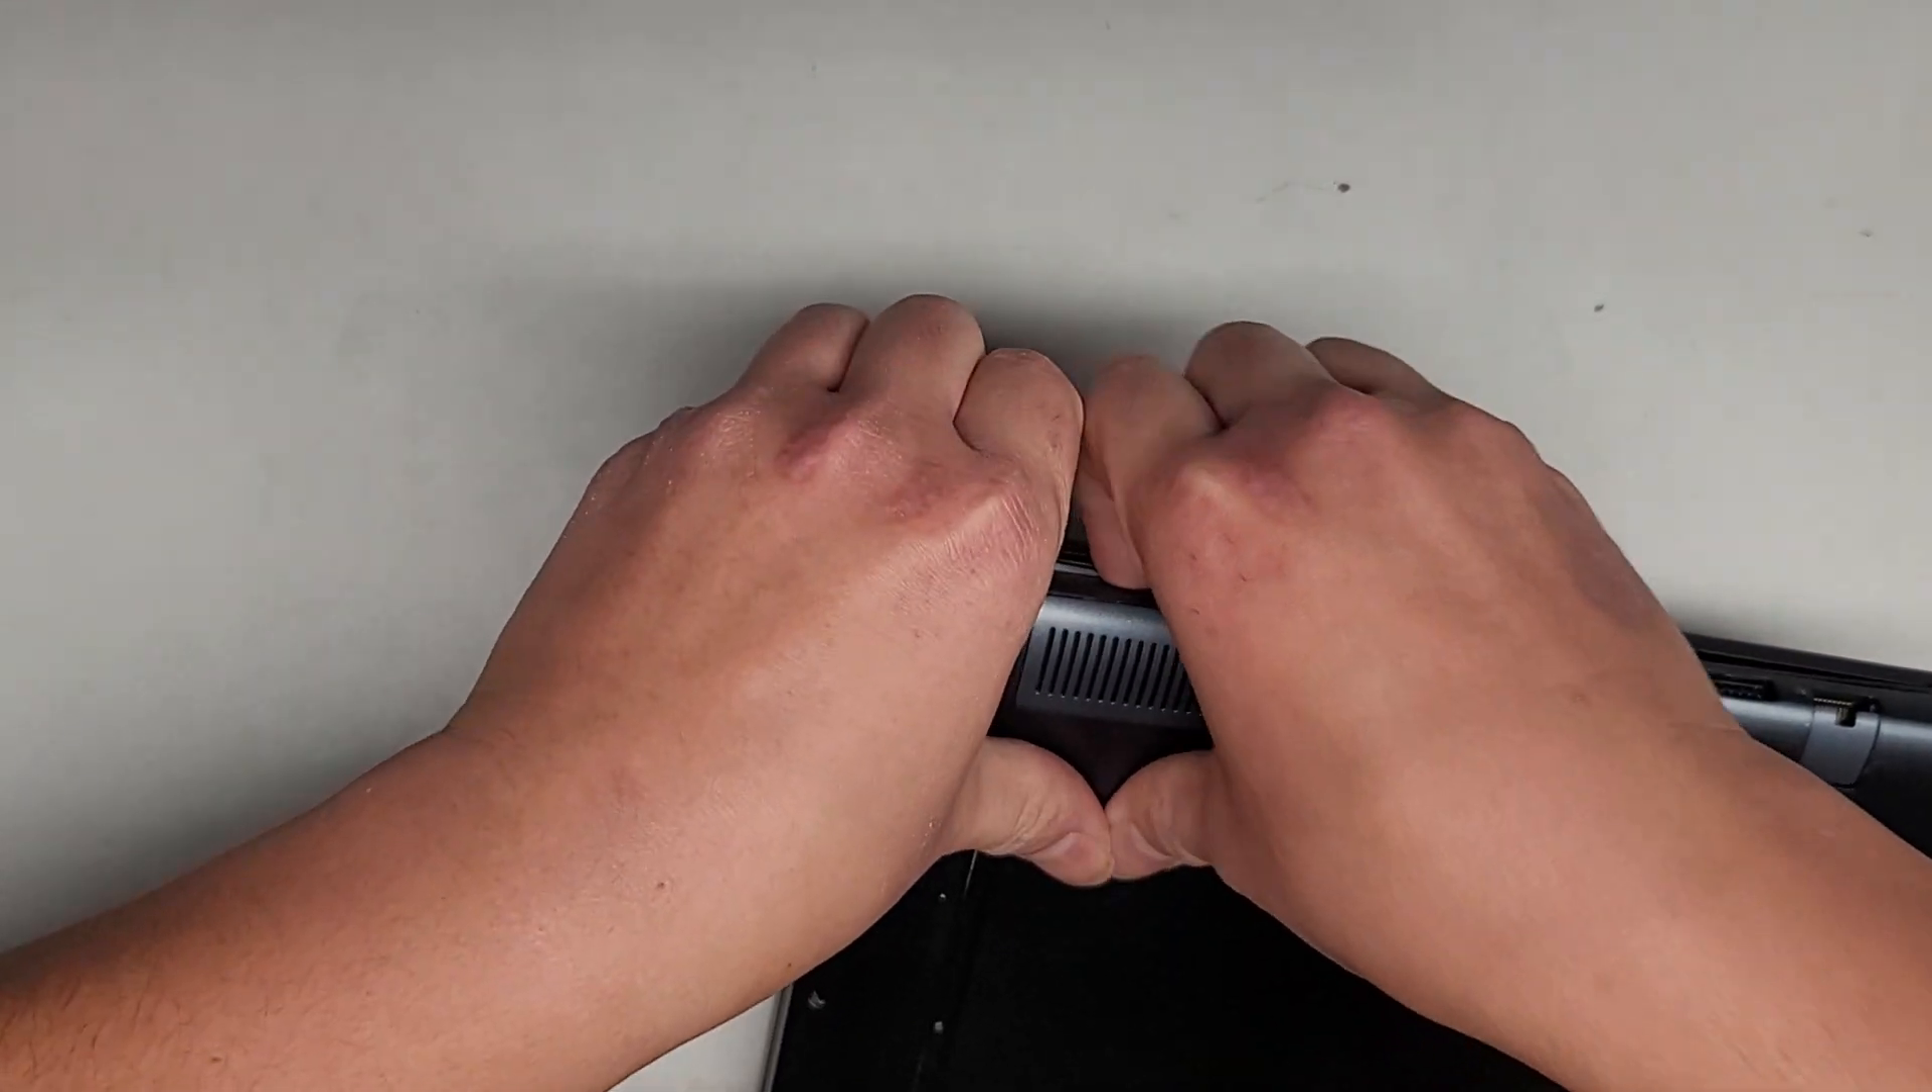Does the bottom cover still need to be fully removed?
Yes.